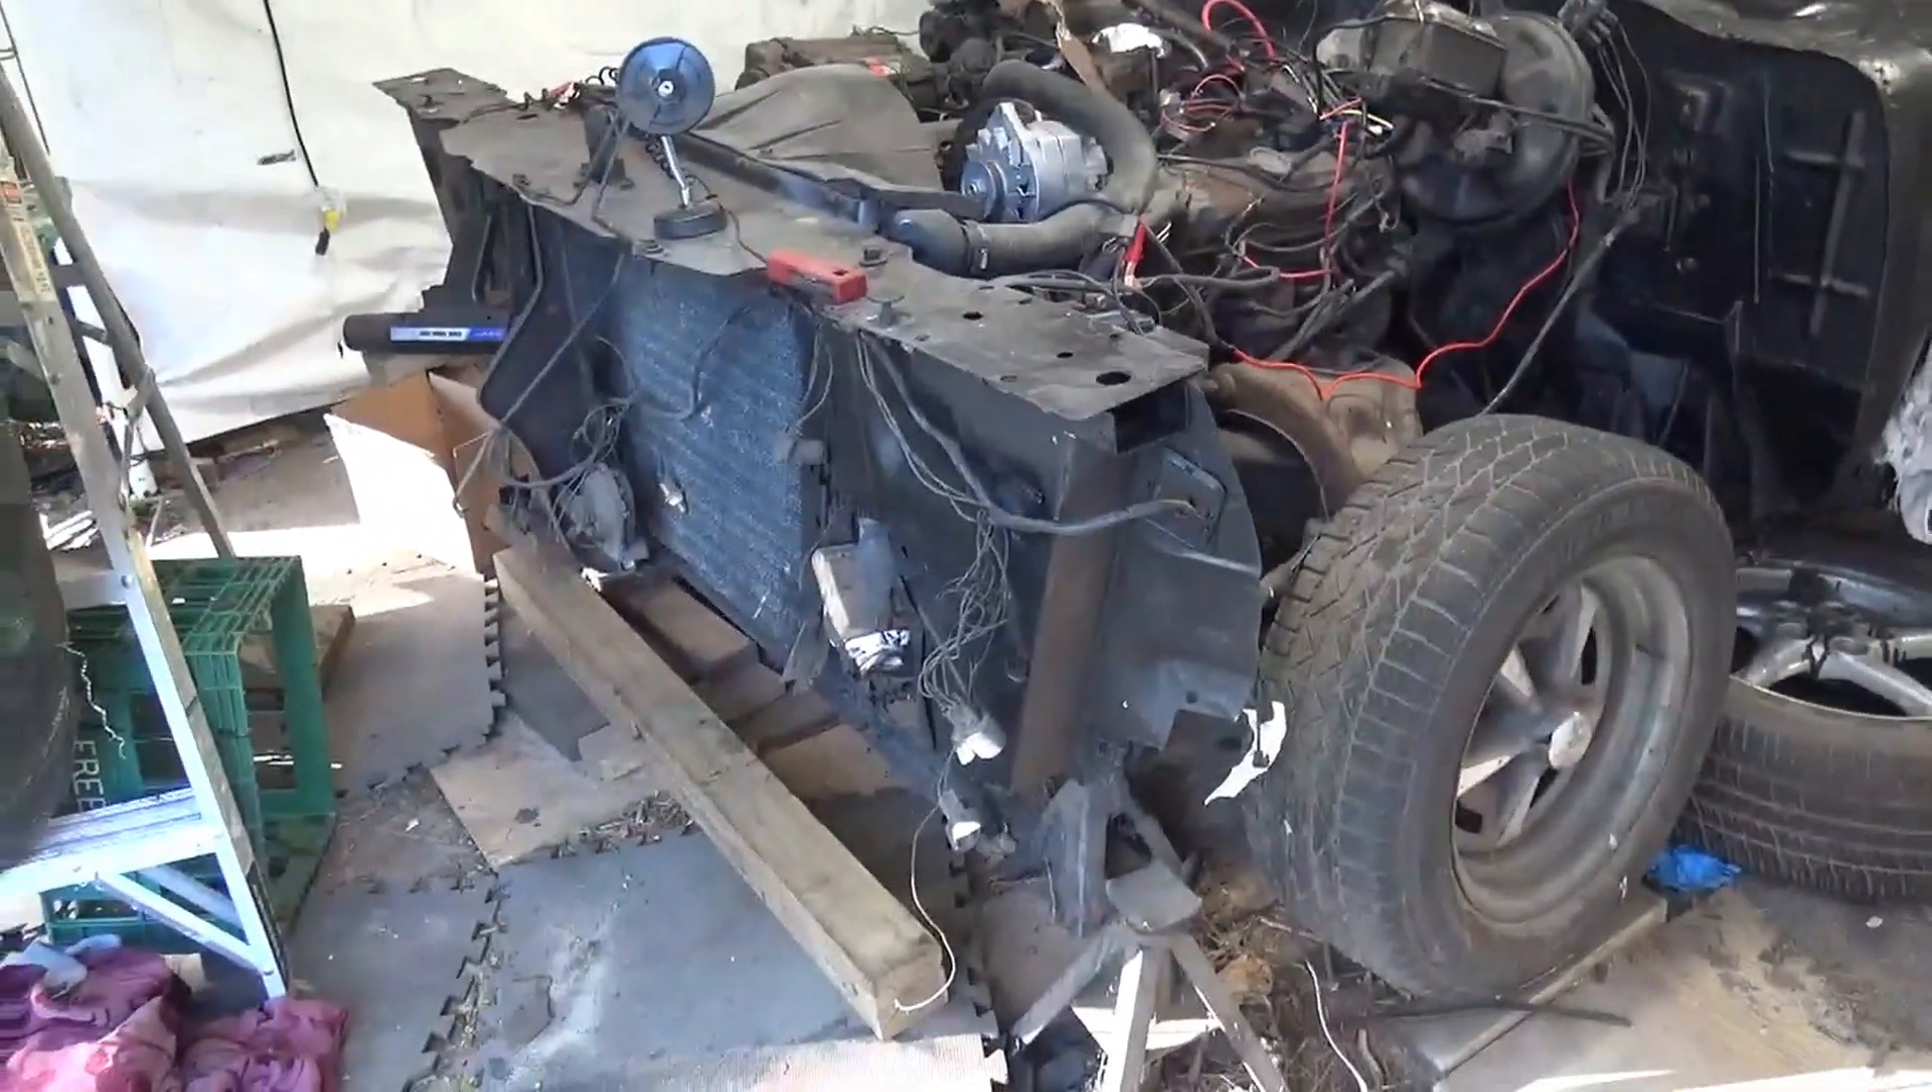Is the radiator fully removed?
No.